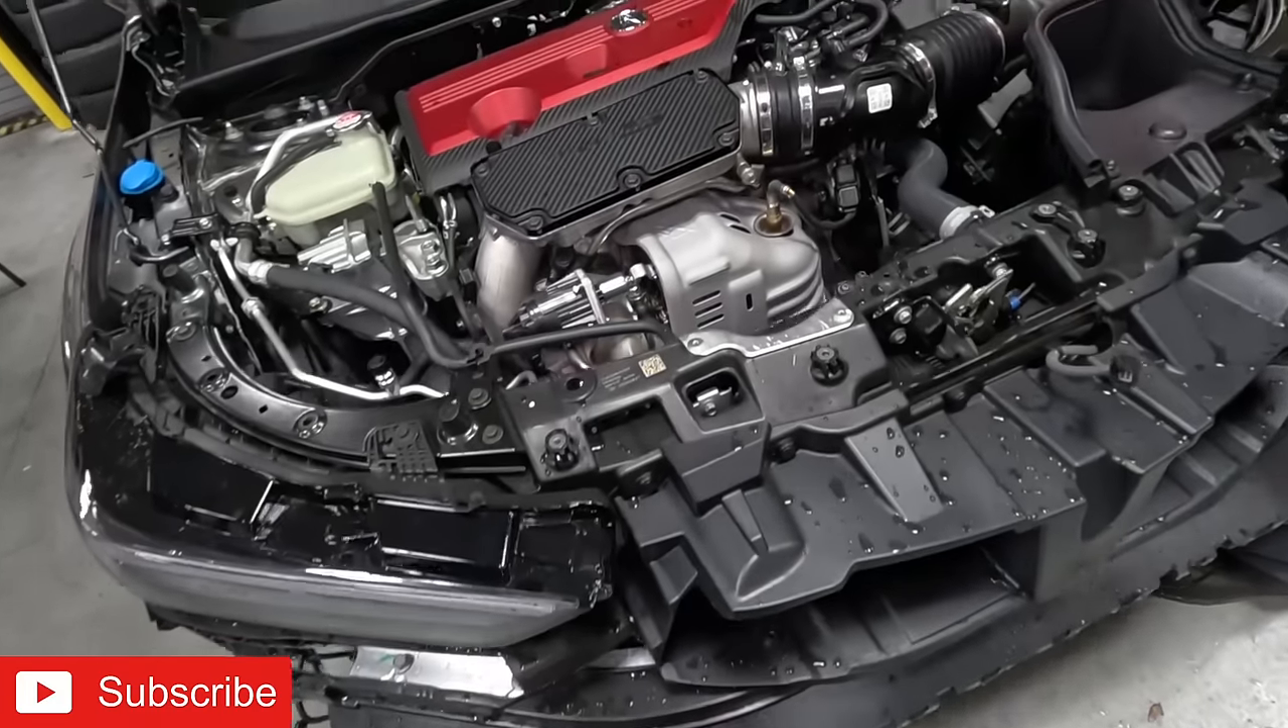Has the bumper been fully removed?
Yes.